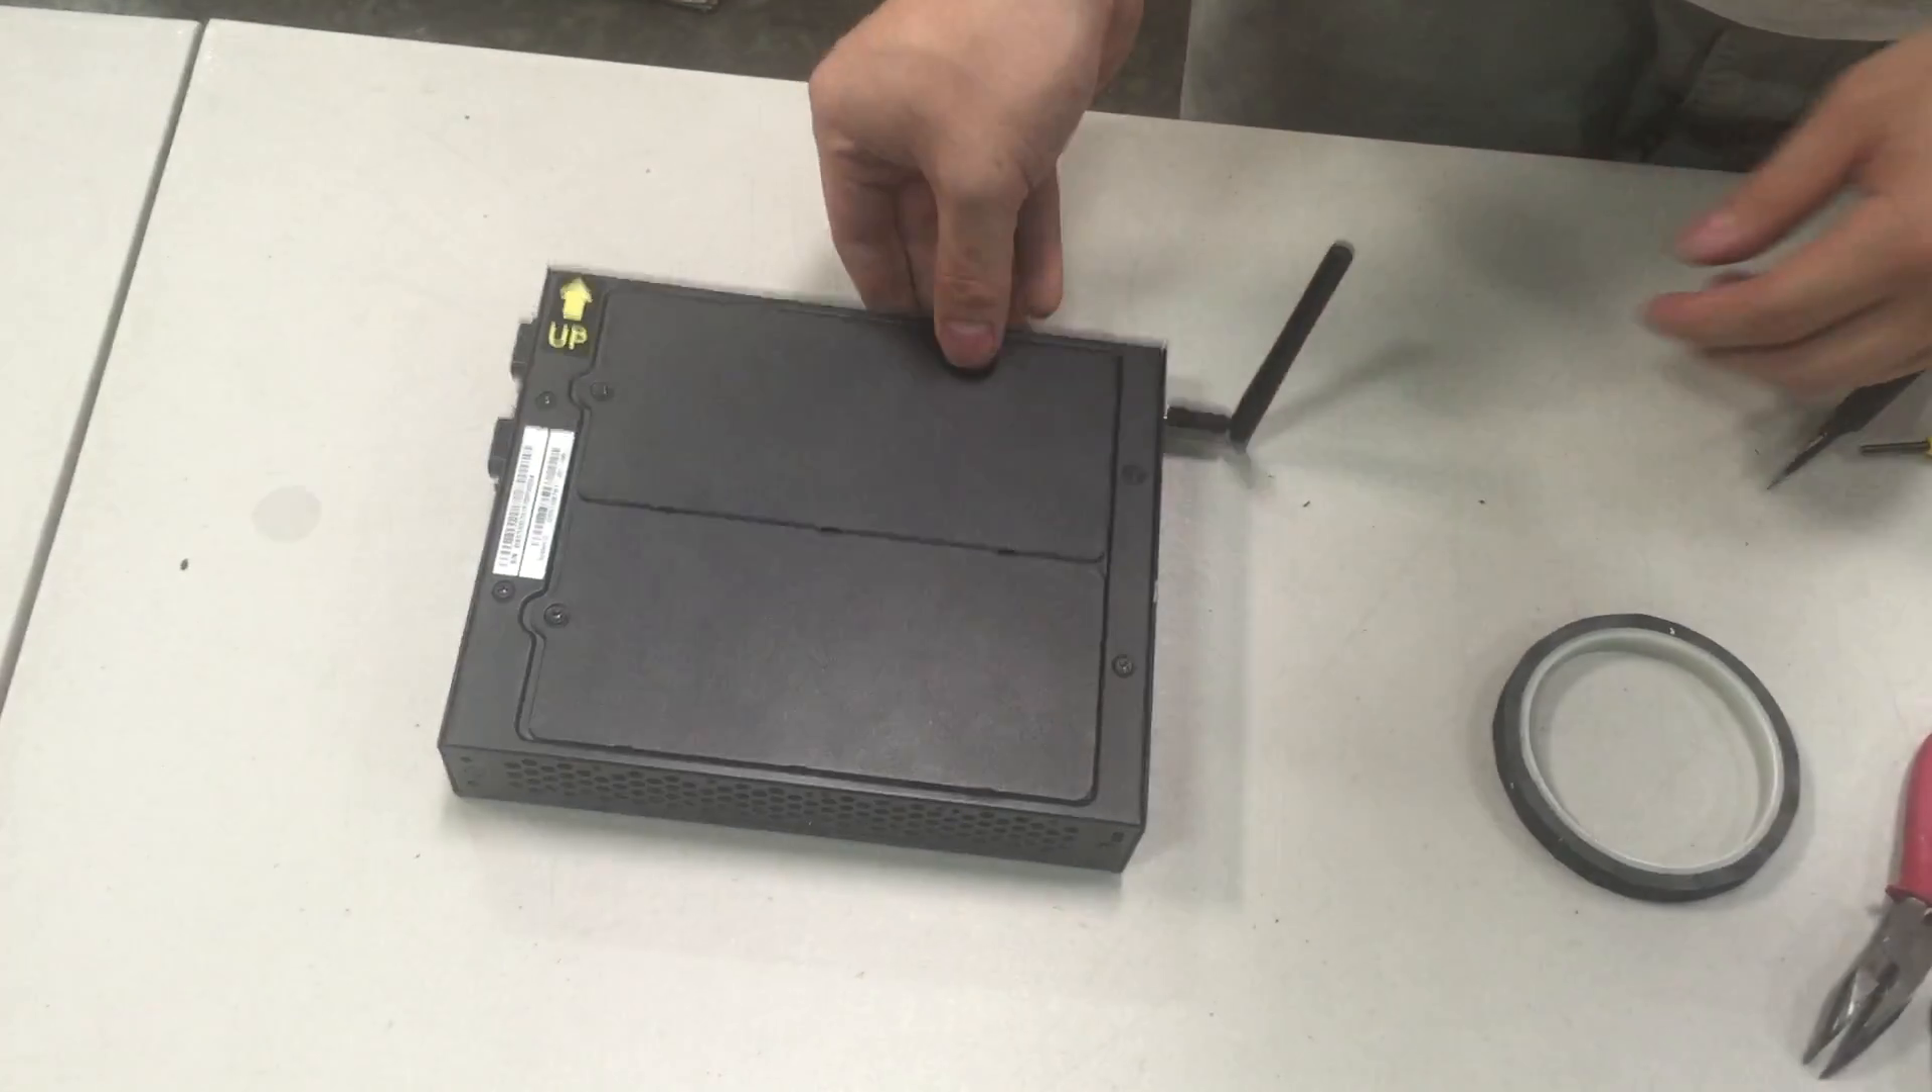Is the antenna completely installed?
Yes.